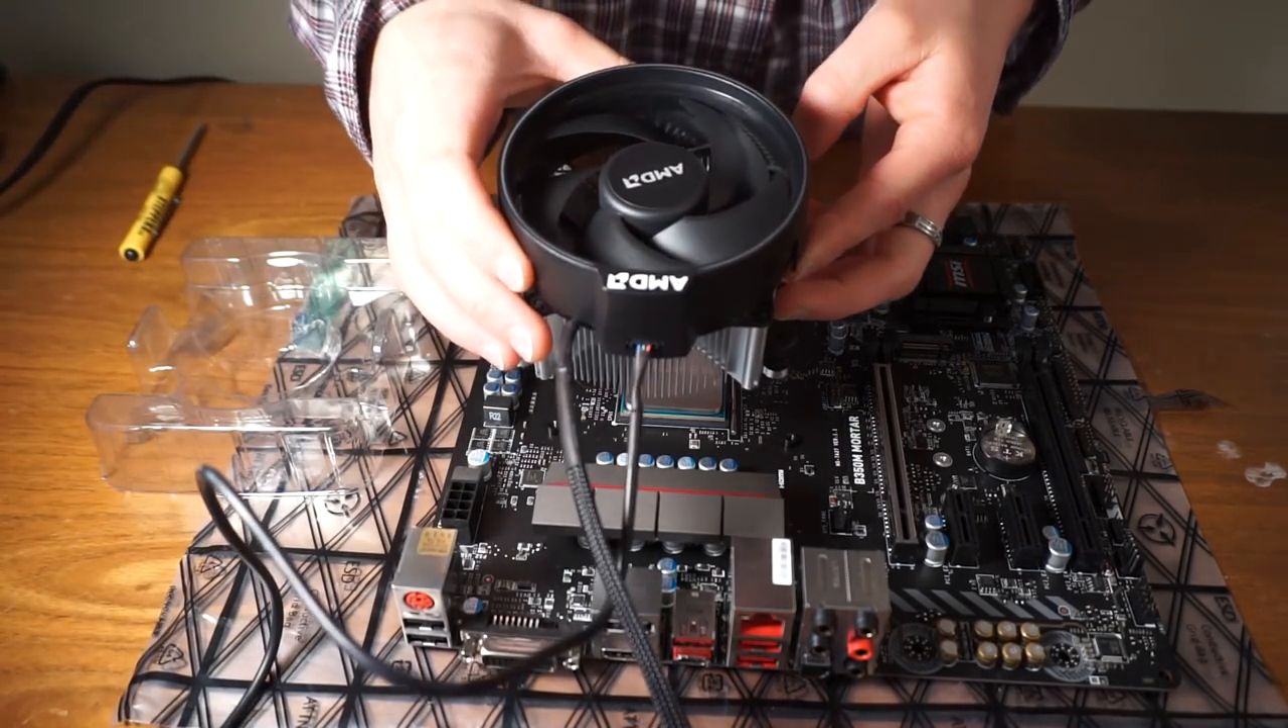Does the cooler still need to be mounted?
Yes.